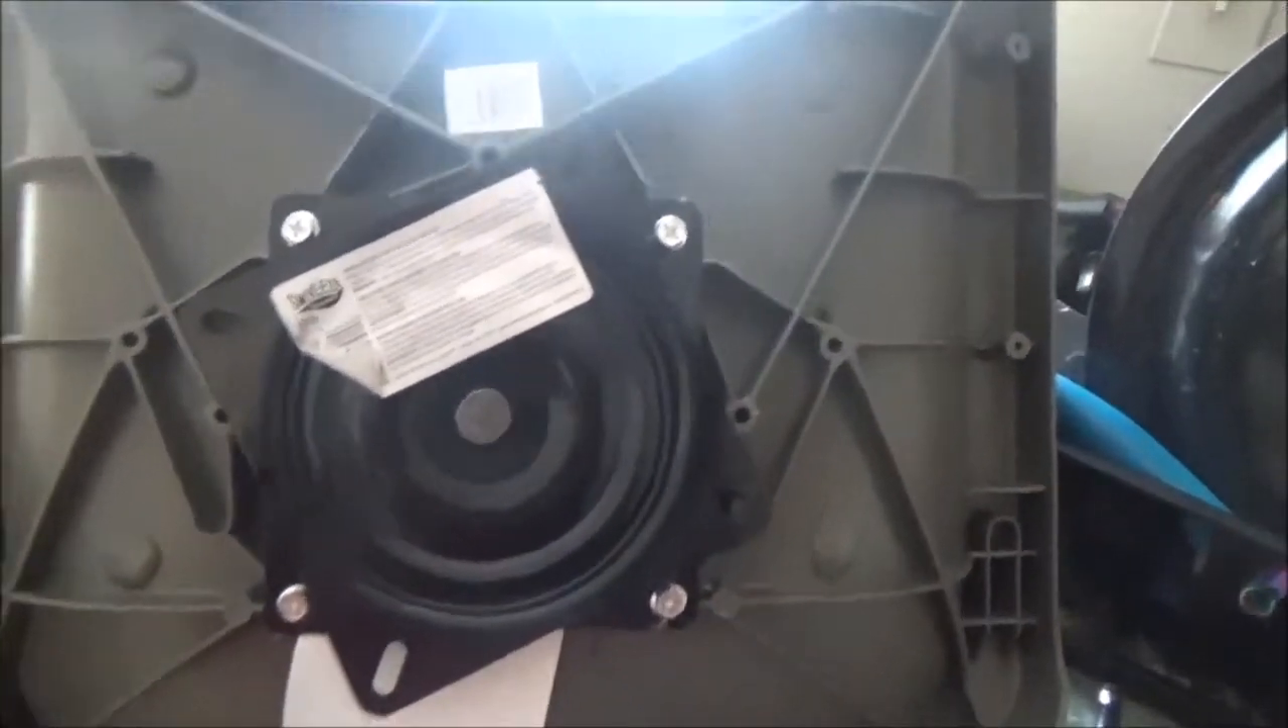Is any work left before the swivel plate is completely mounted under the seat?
No.